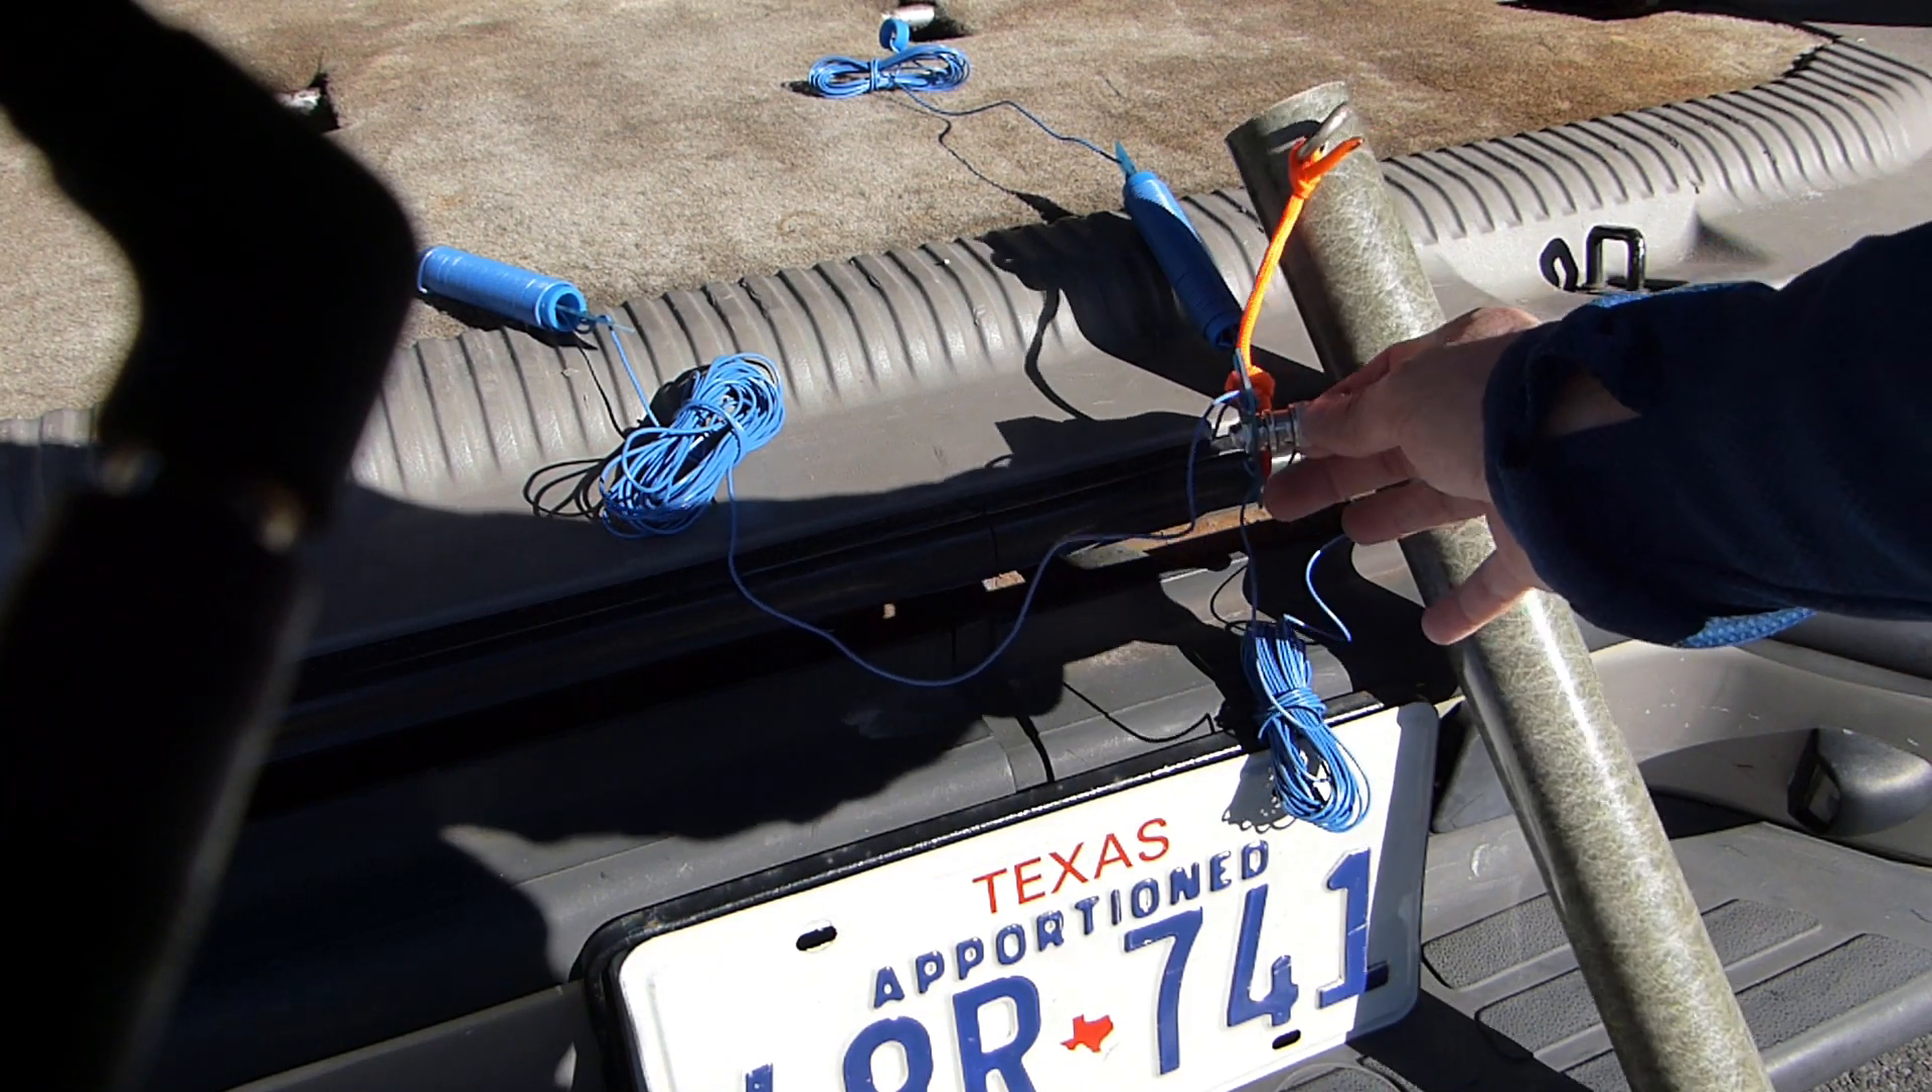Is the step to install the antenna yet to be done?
Yes.